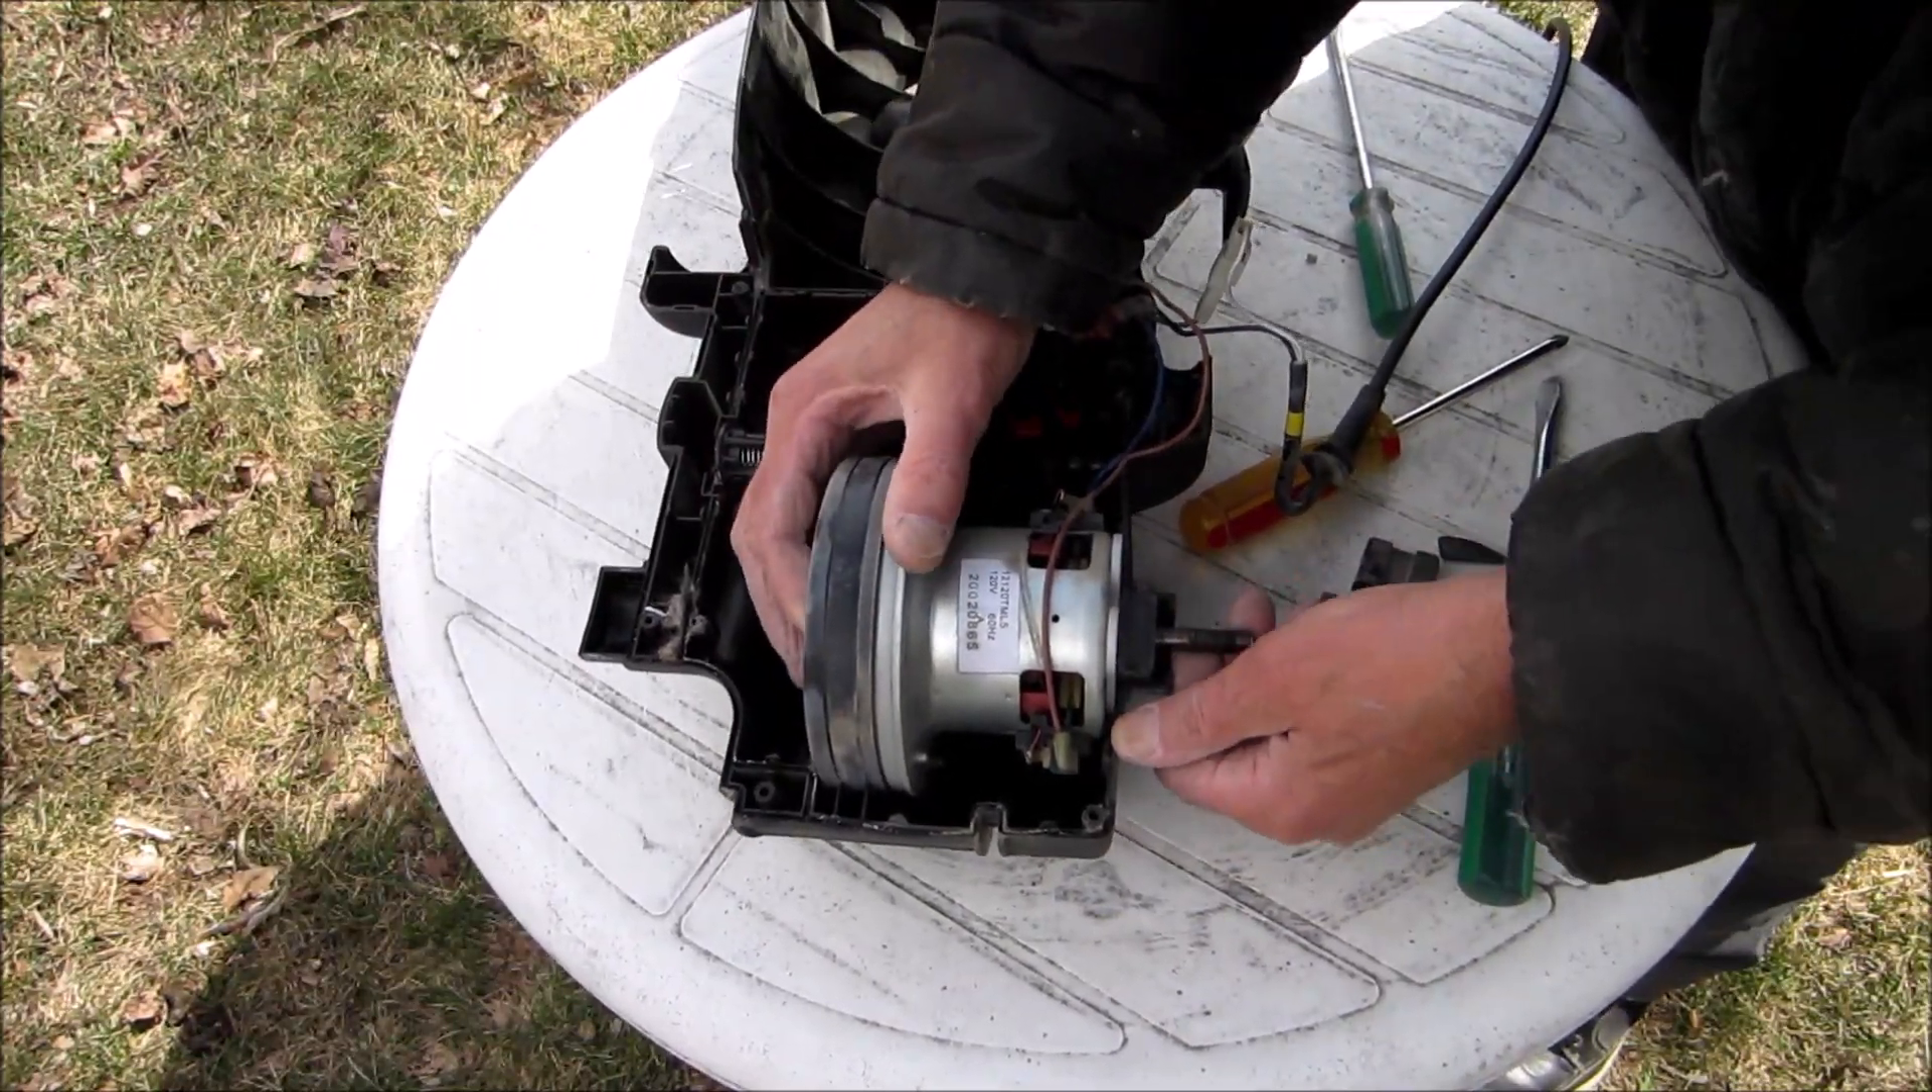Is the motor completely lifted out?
No.